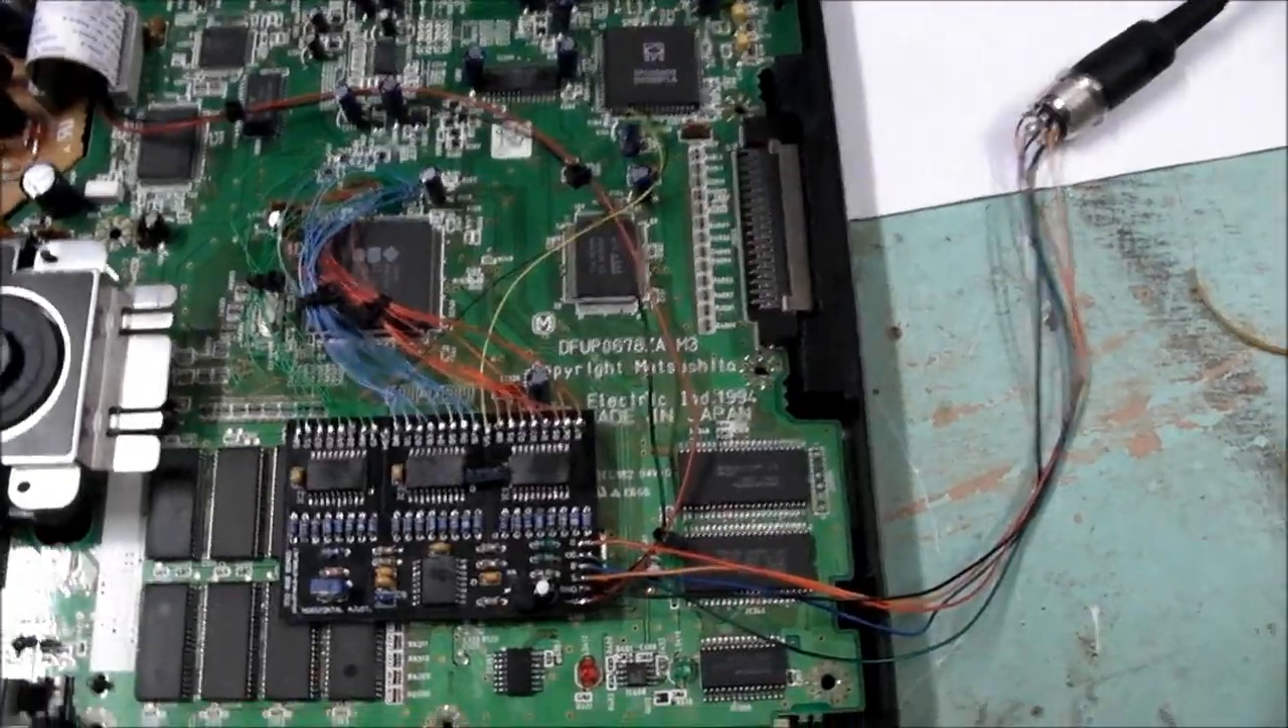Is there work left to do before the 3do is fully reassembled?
Yes.